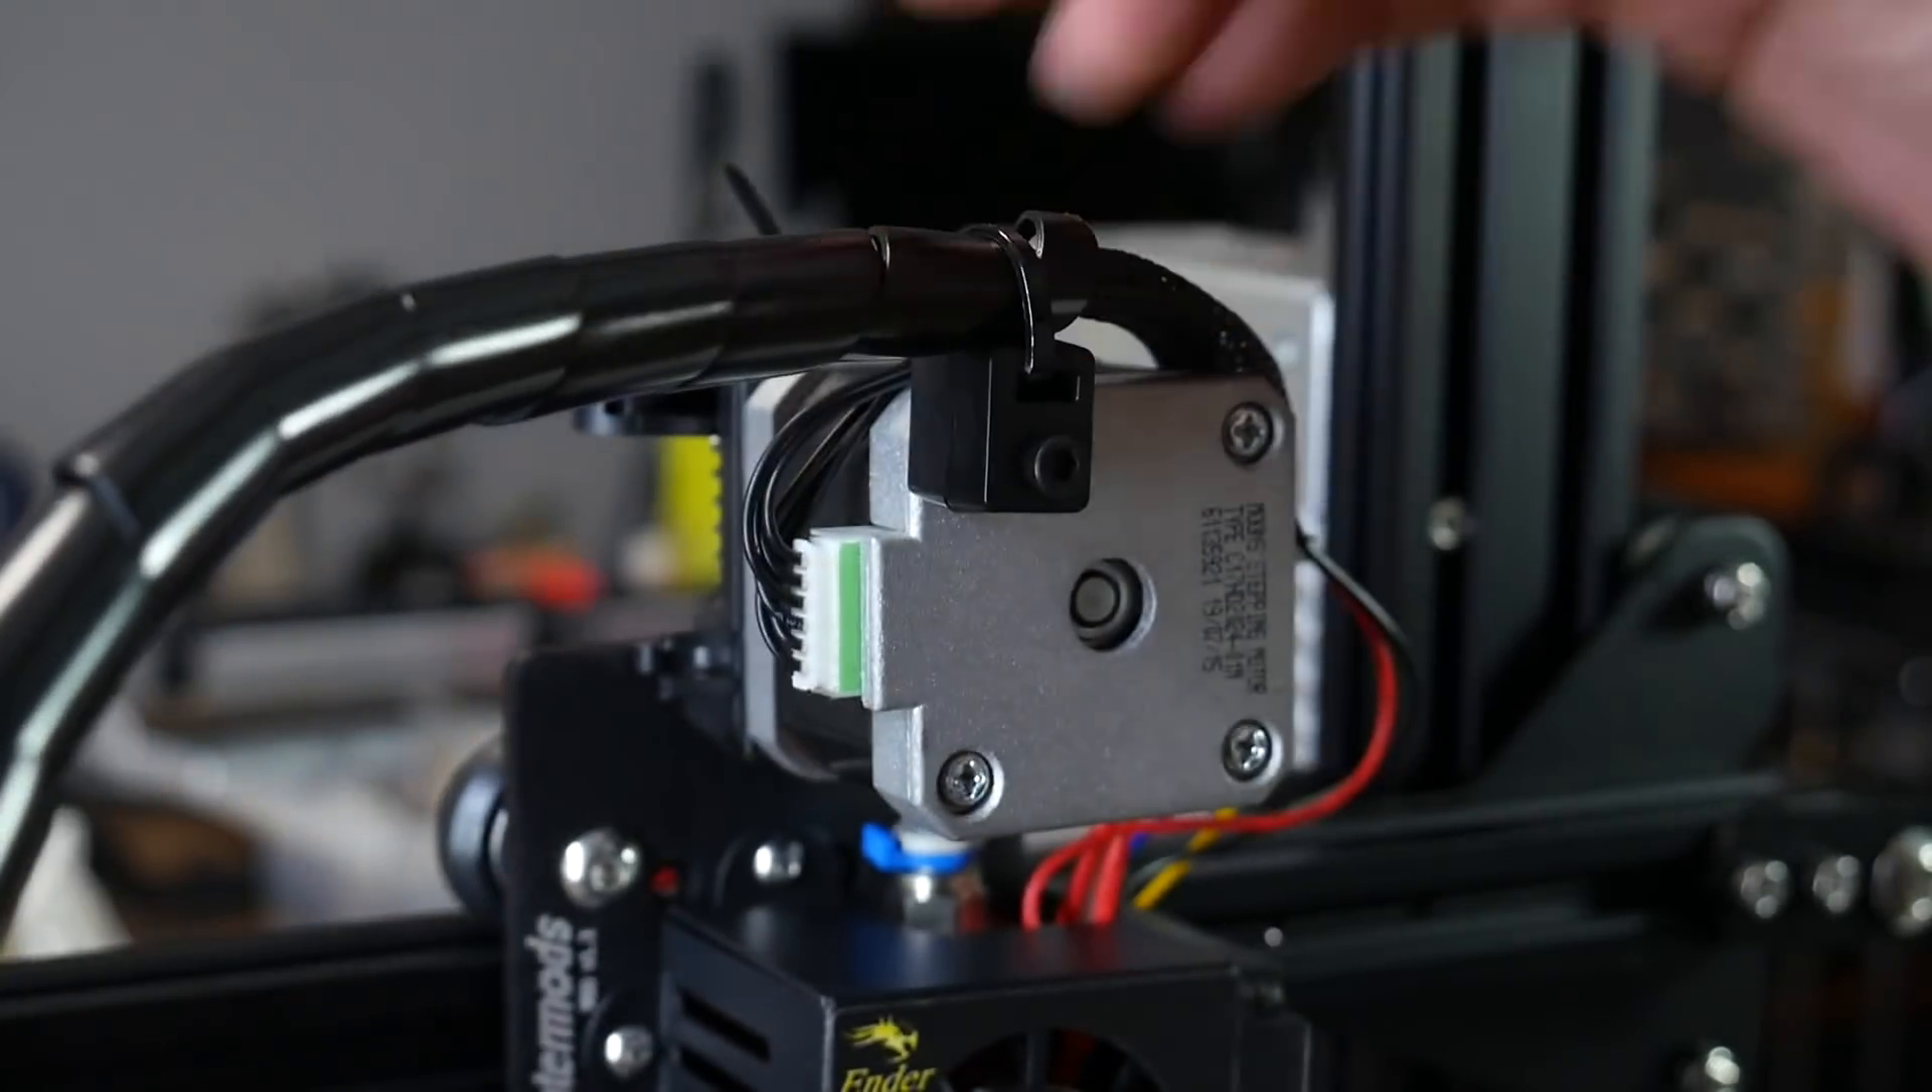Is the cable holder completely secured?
Yes.